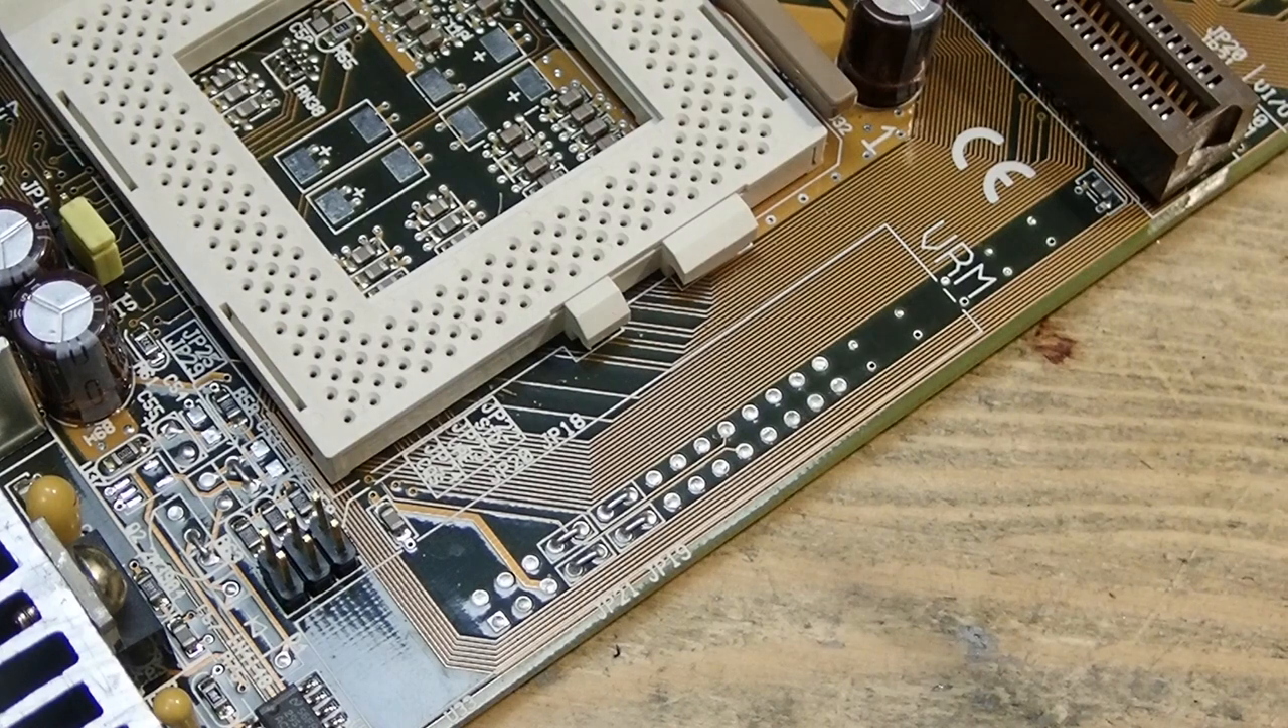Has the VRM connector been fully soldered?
No.